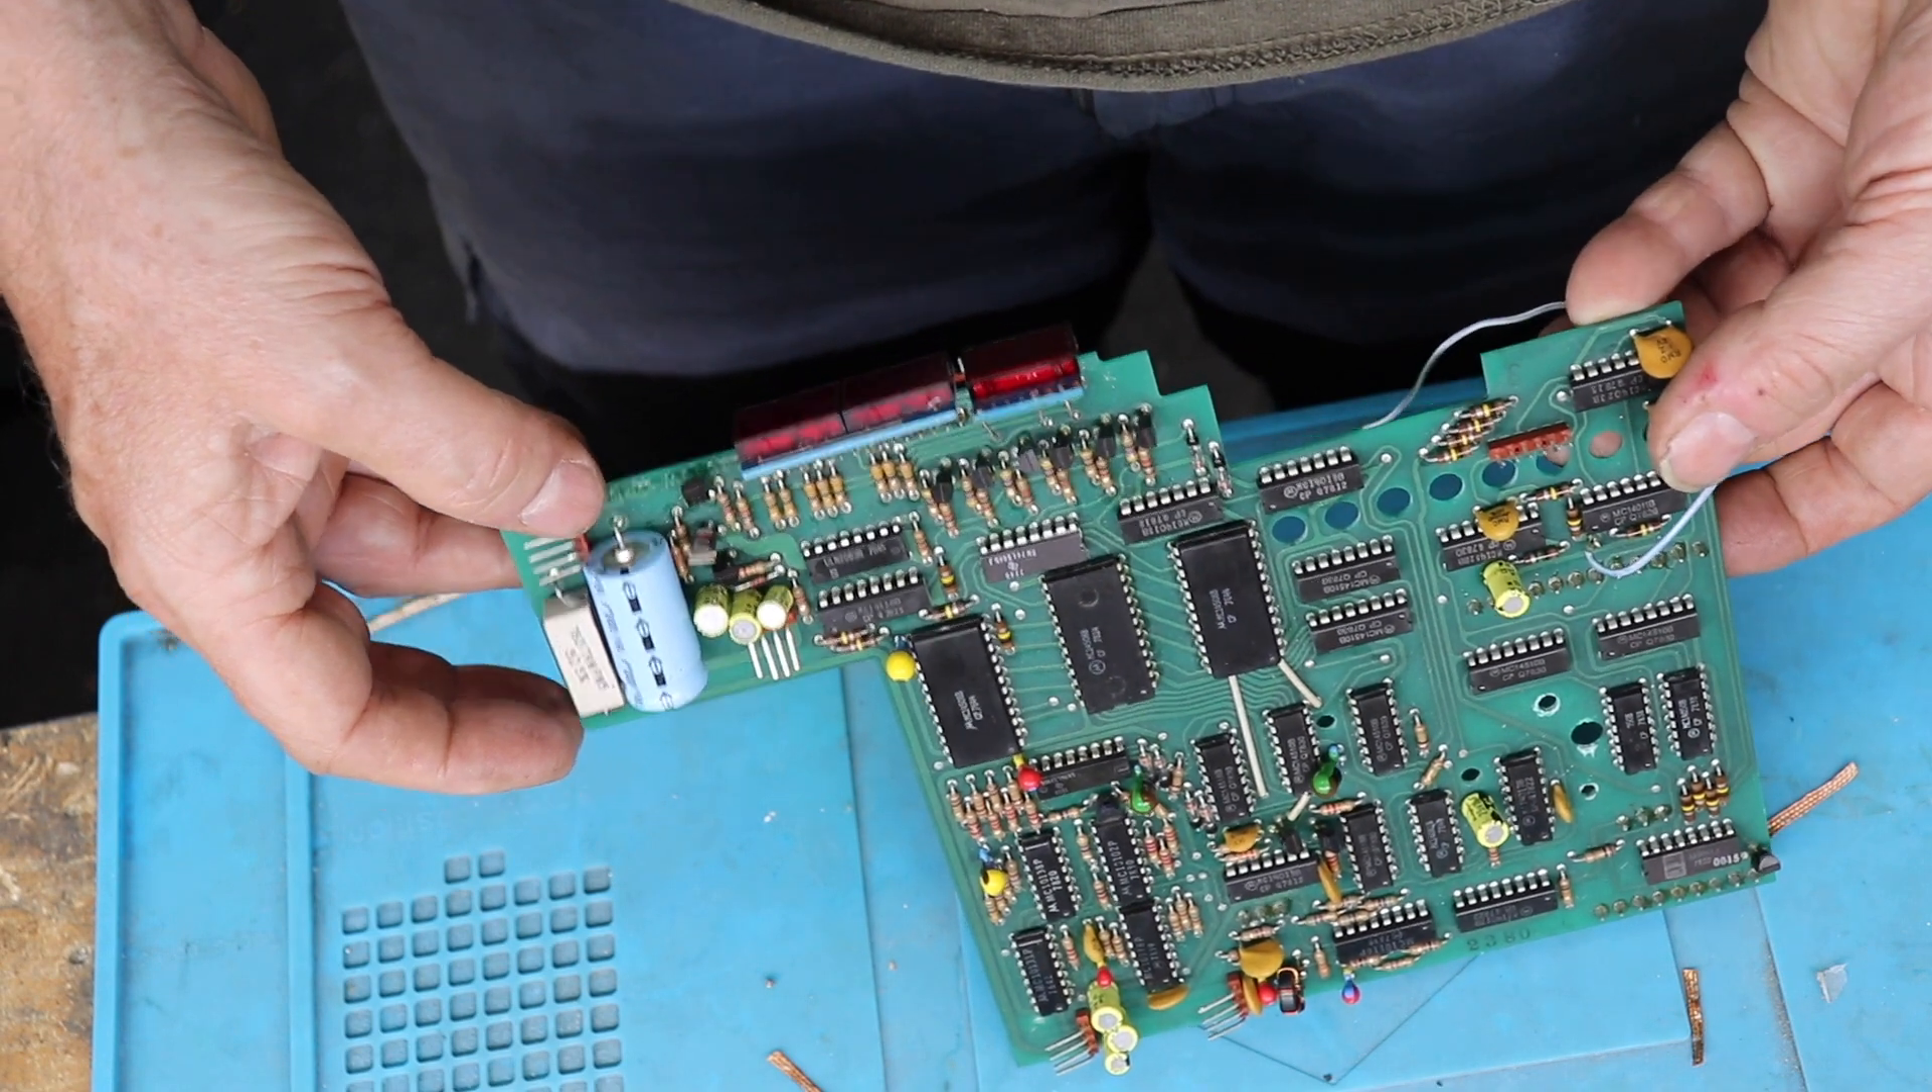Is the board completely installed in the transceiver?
No.